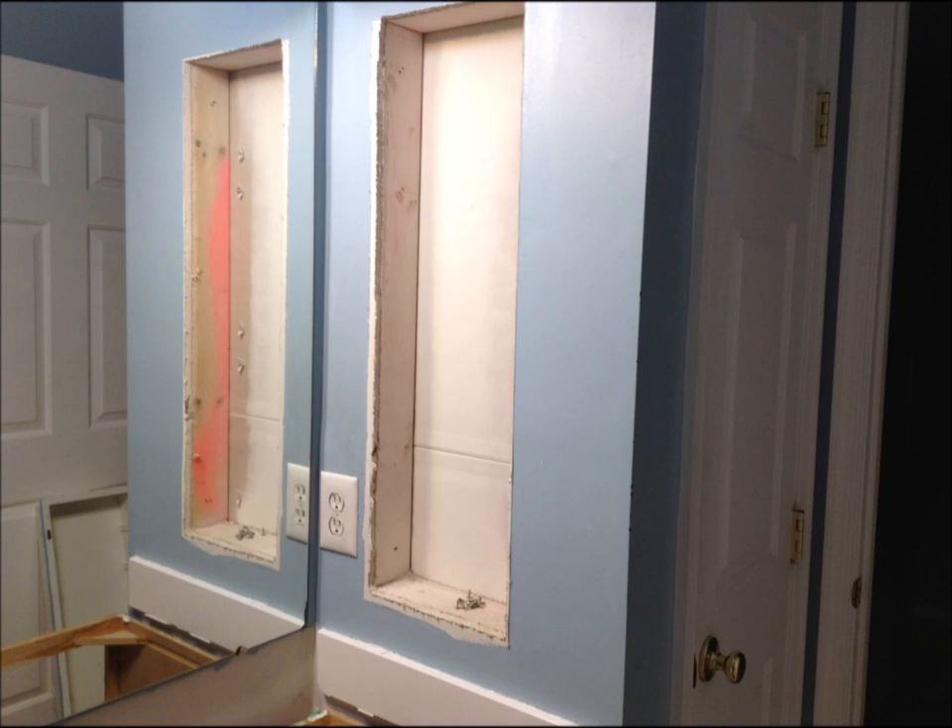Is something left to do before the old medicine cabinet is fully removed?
No.